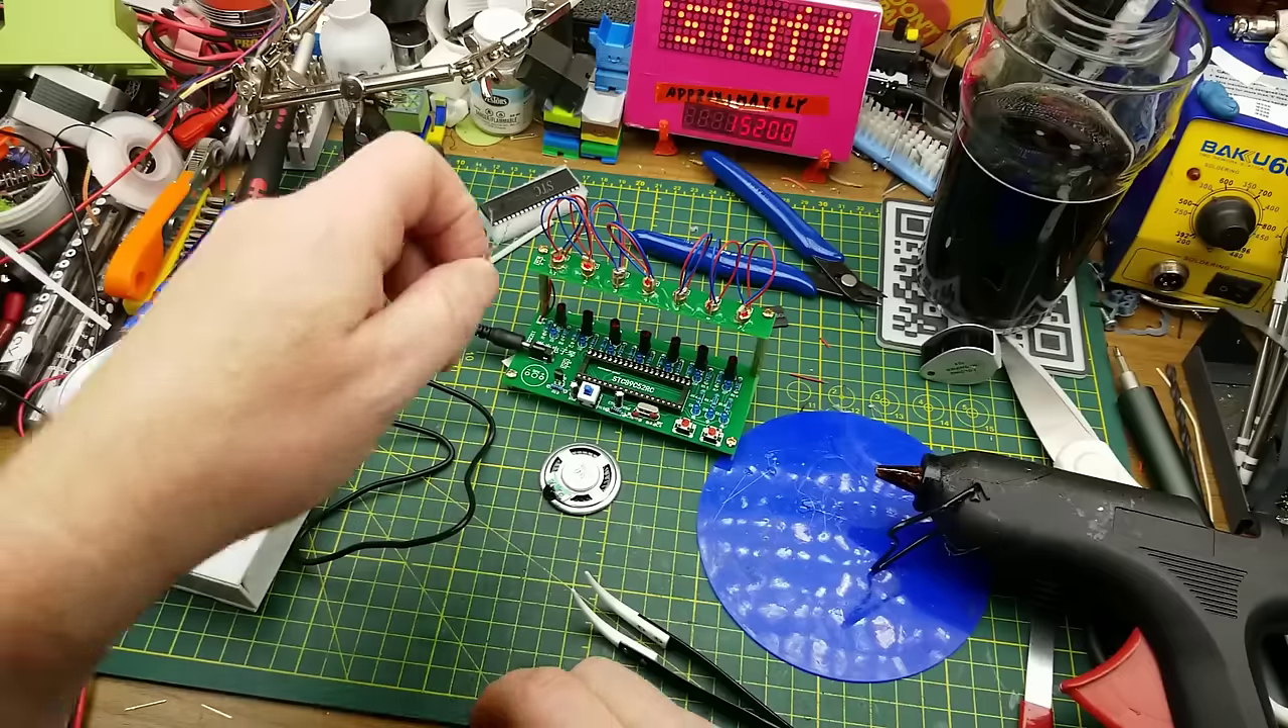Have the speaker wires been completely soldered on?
No.